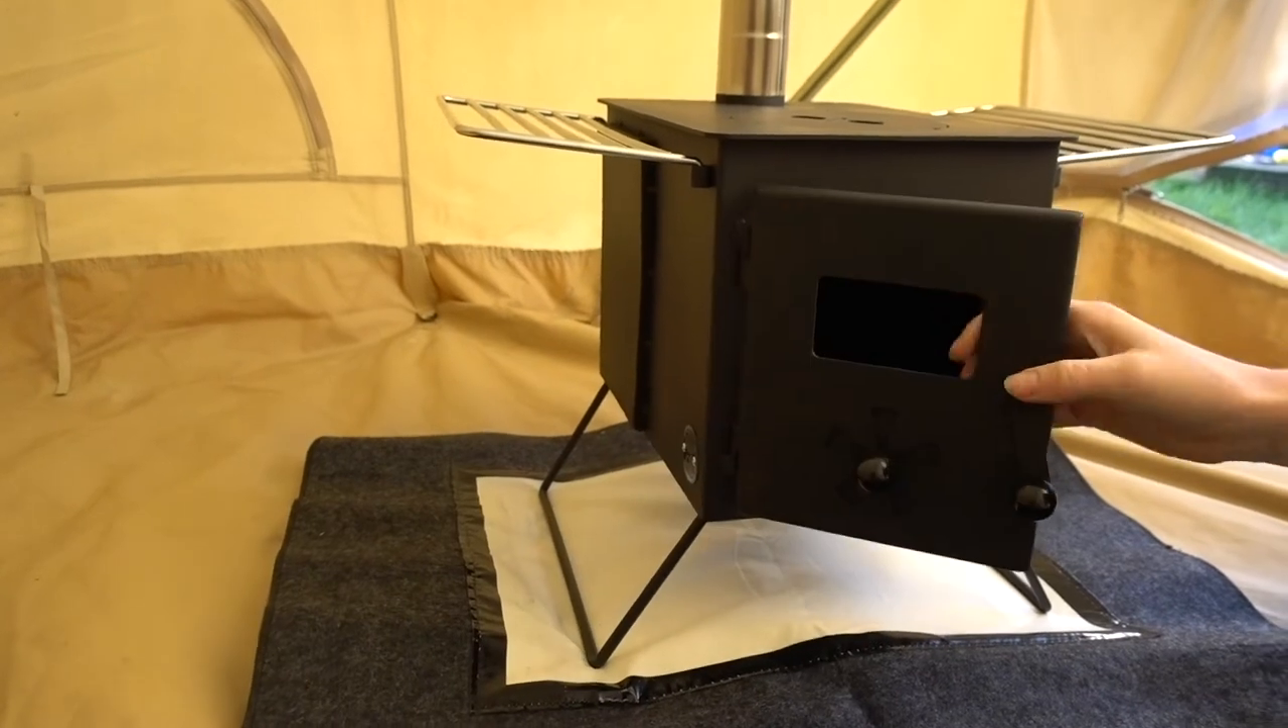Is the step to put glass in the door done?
No.